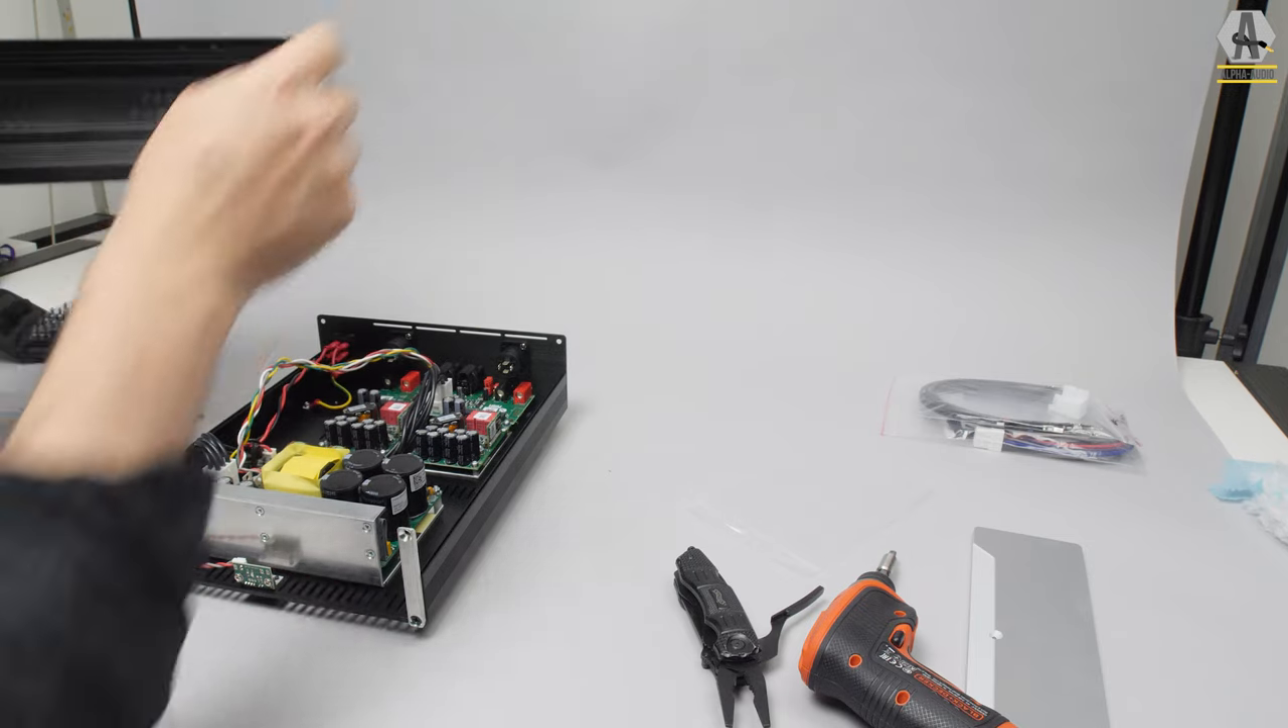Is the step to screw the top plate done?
No.